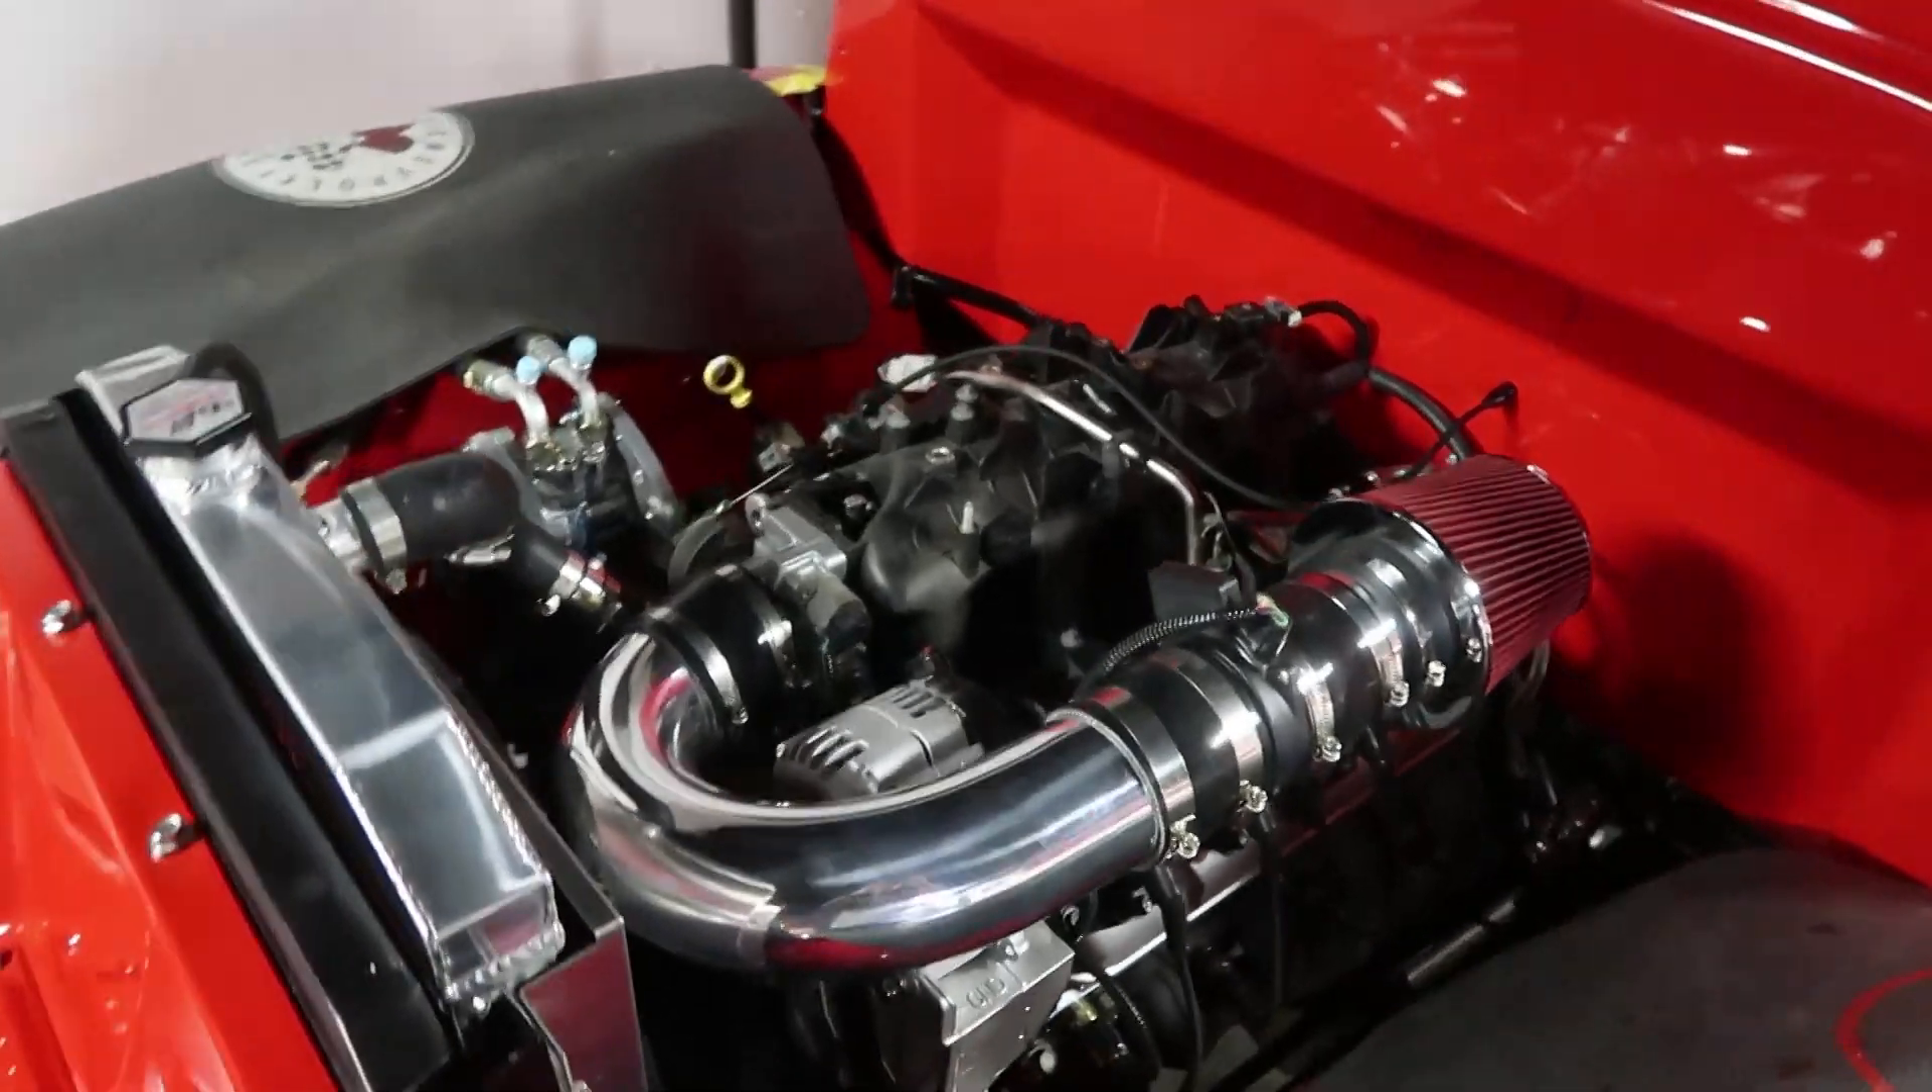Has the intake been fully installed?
Yes.